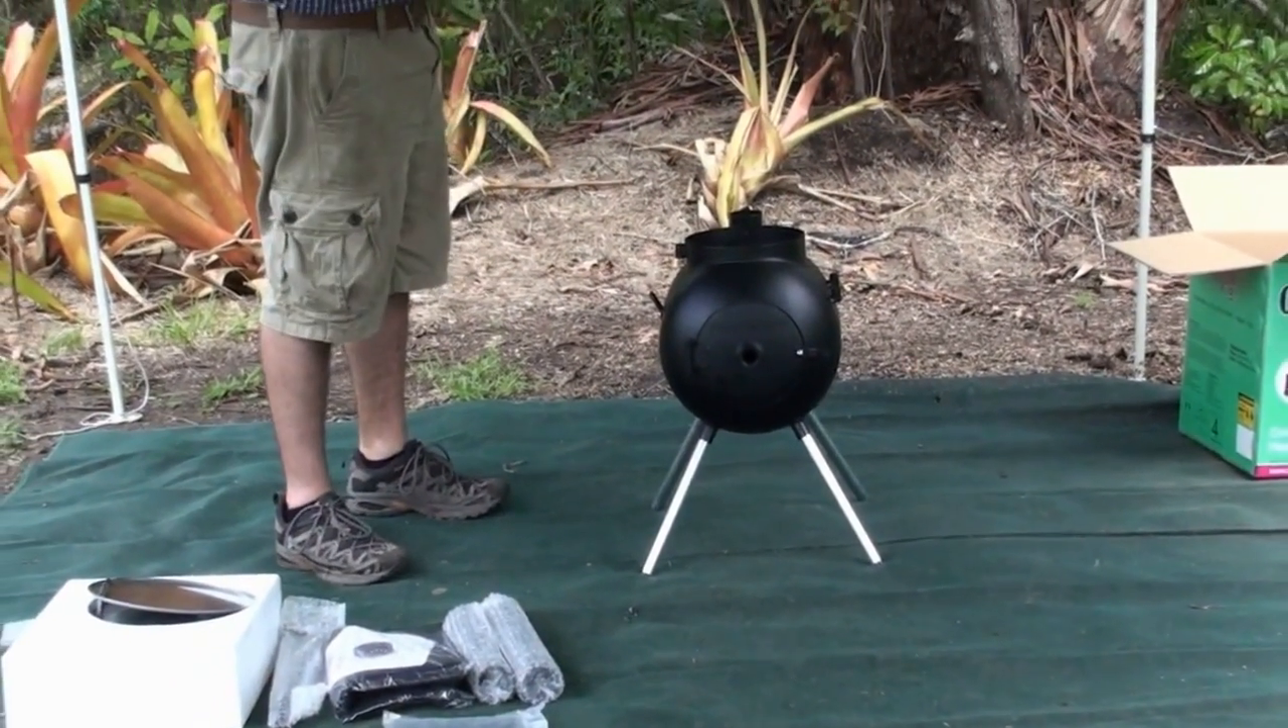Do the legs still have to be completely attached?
No.